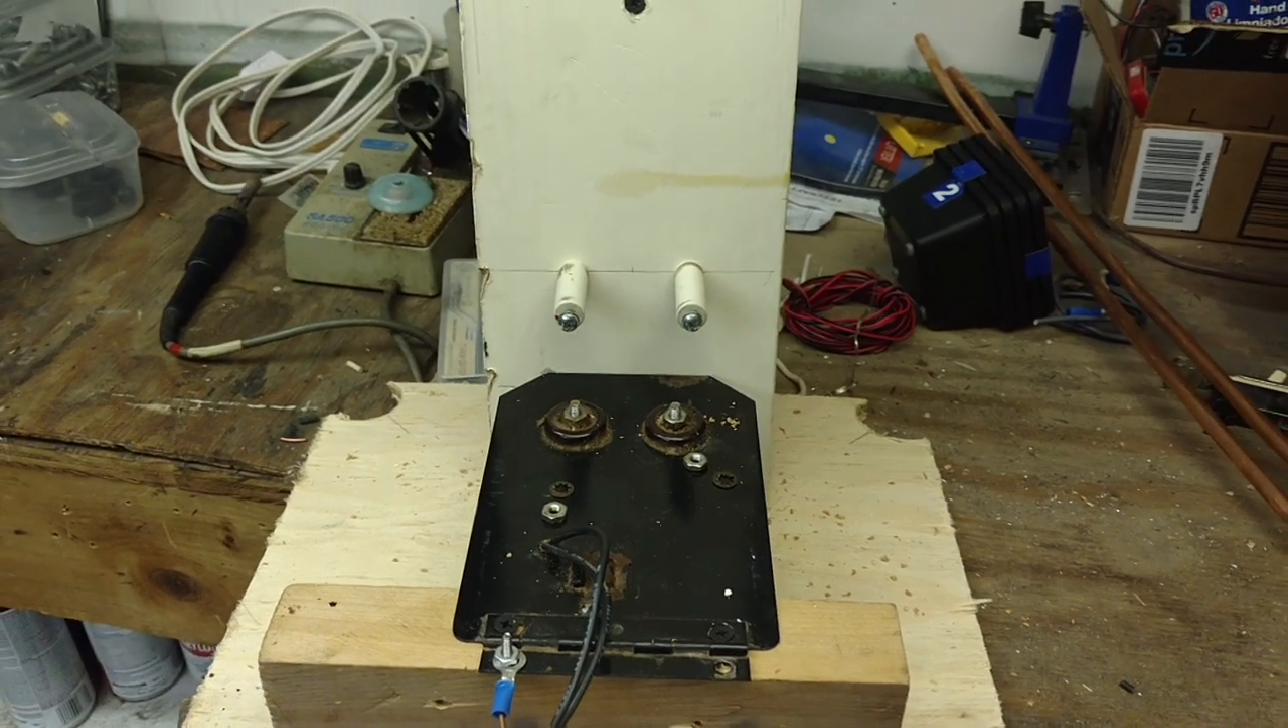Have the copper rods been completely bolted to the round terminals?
No.